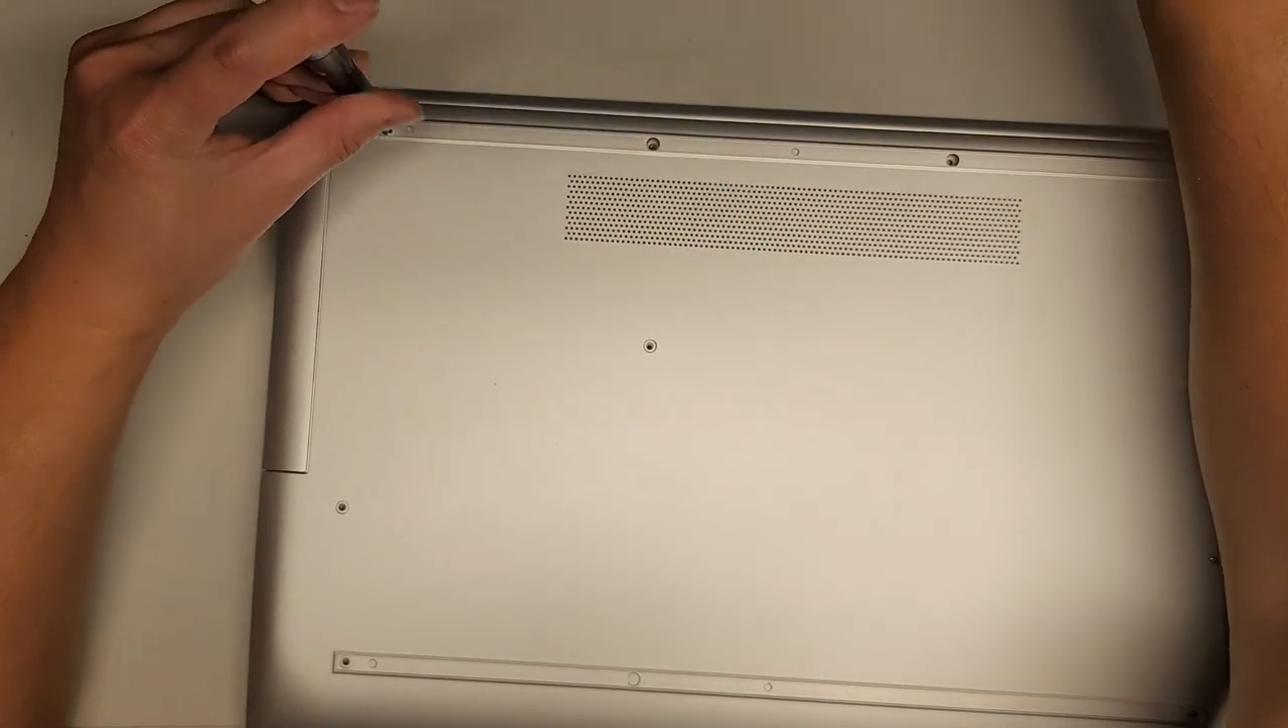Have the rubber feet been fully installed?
No.